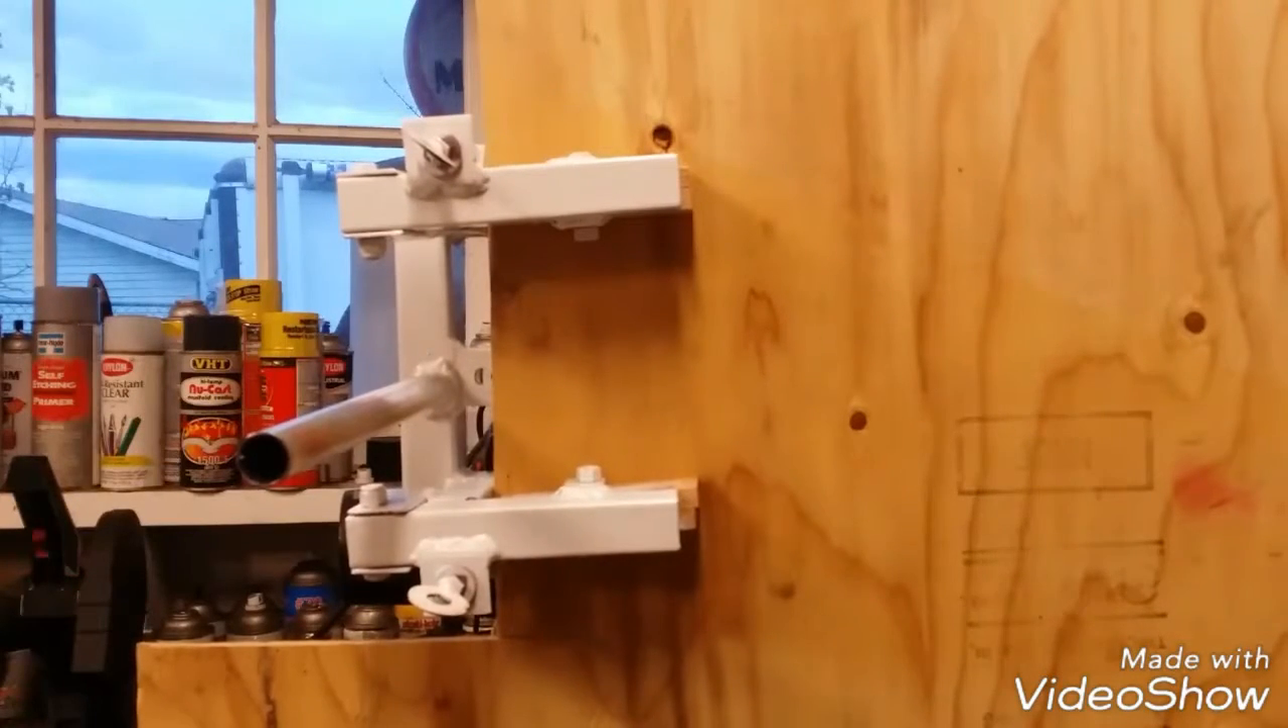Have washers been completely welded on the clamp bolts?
Yes.